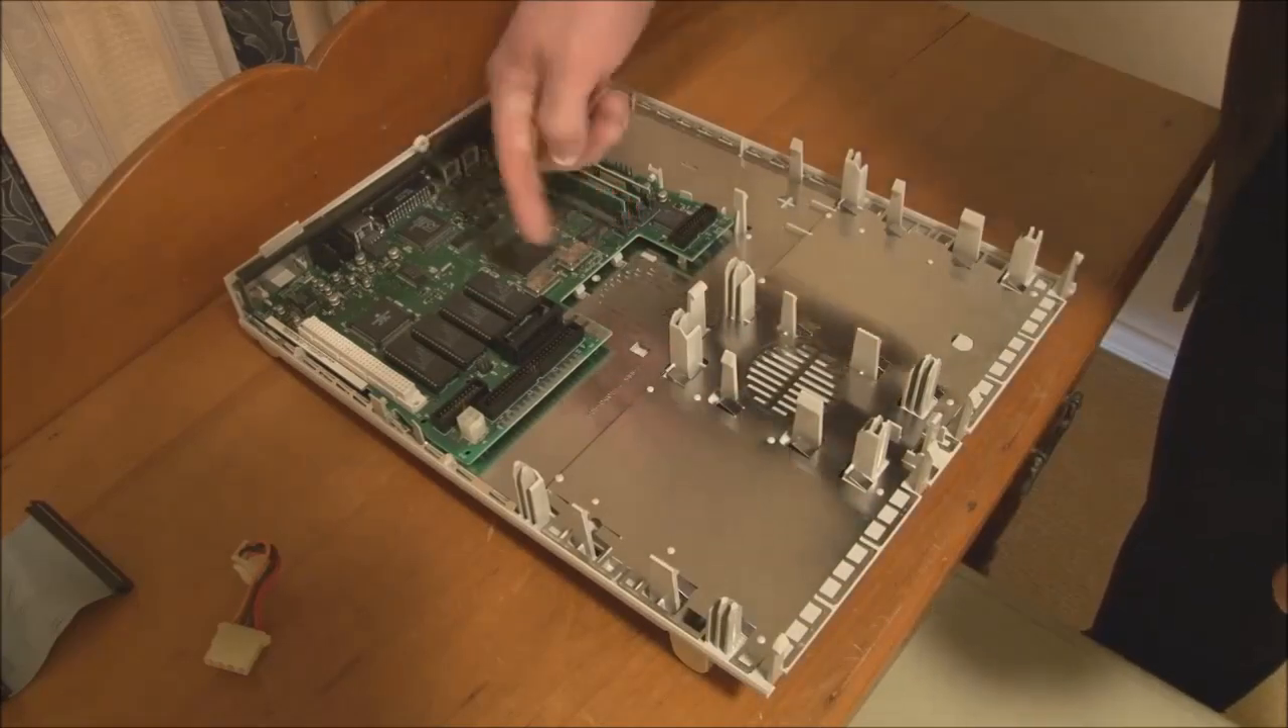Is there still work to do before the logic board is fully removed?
Yes.